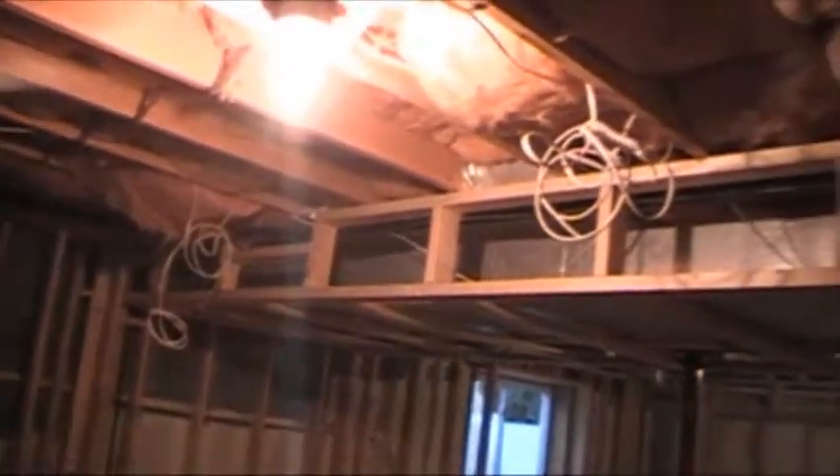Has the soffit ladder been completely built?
Yes.